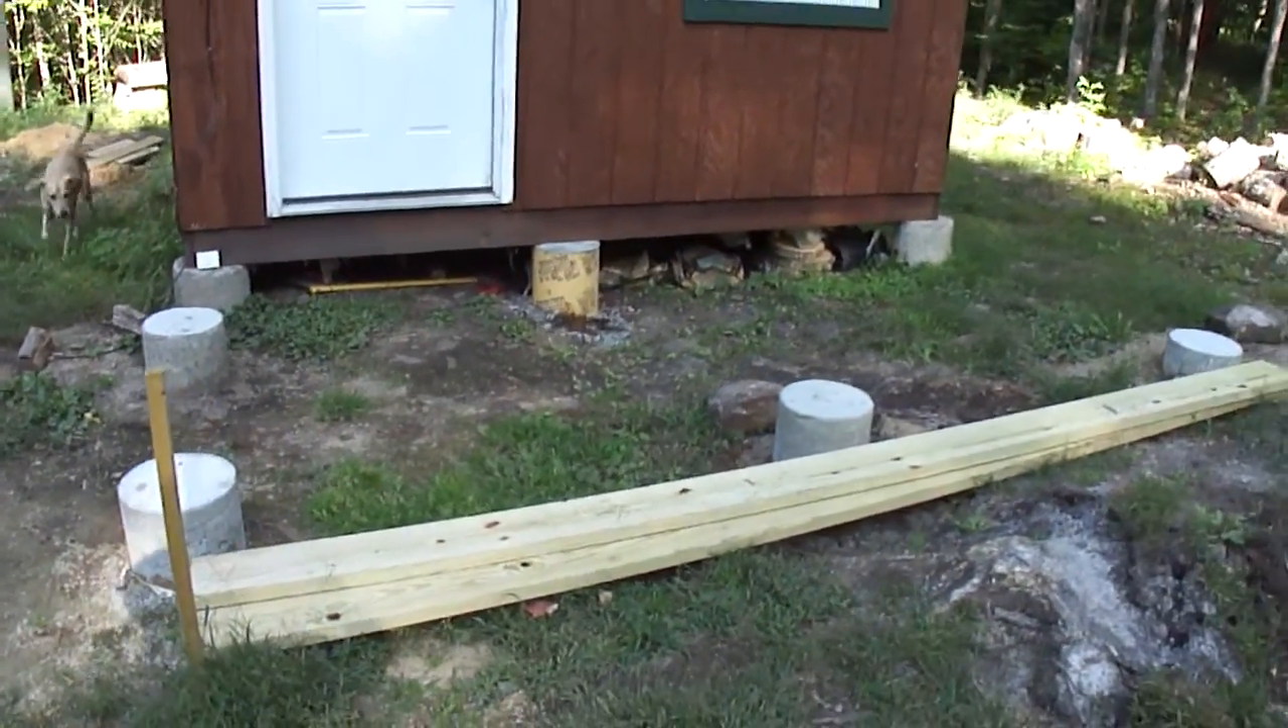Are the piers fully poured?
Yes.